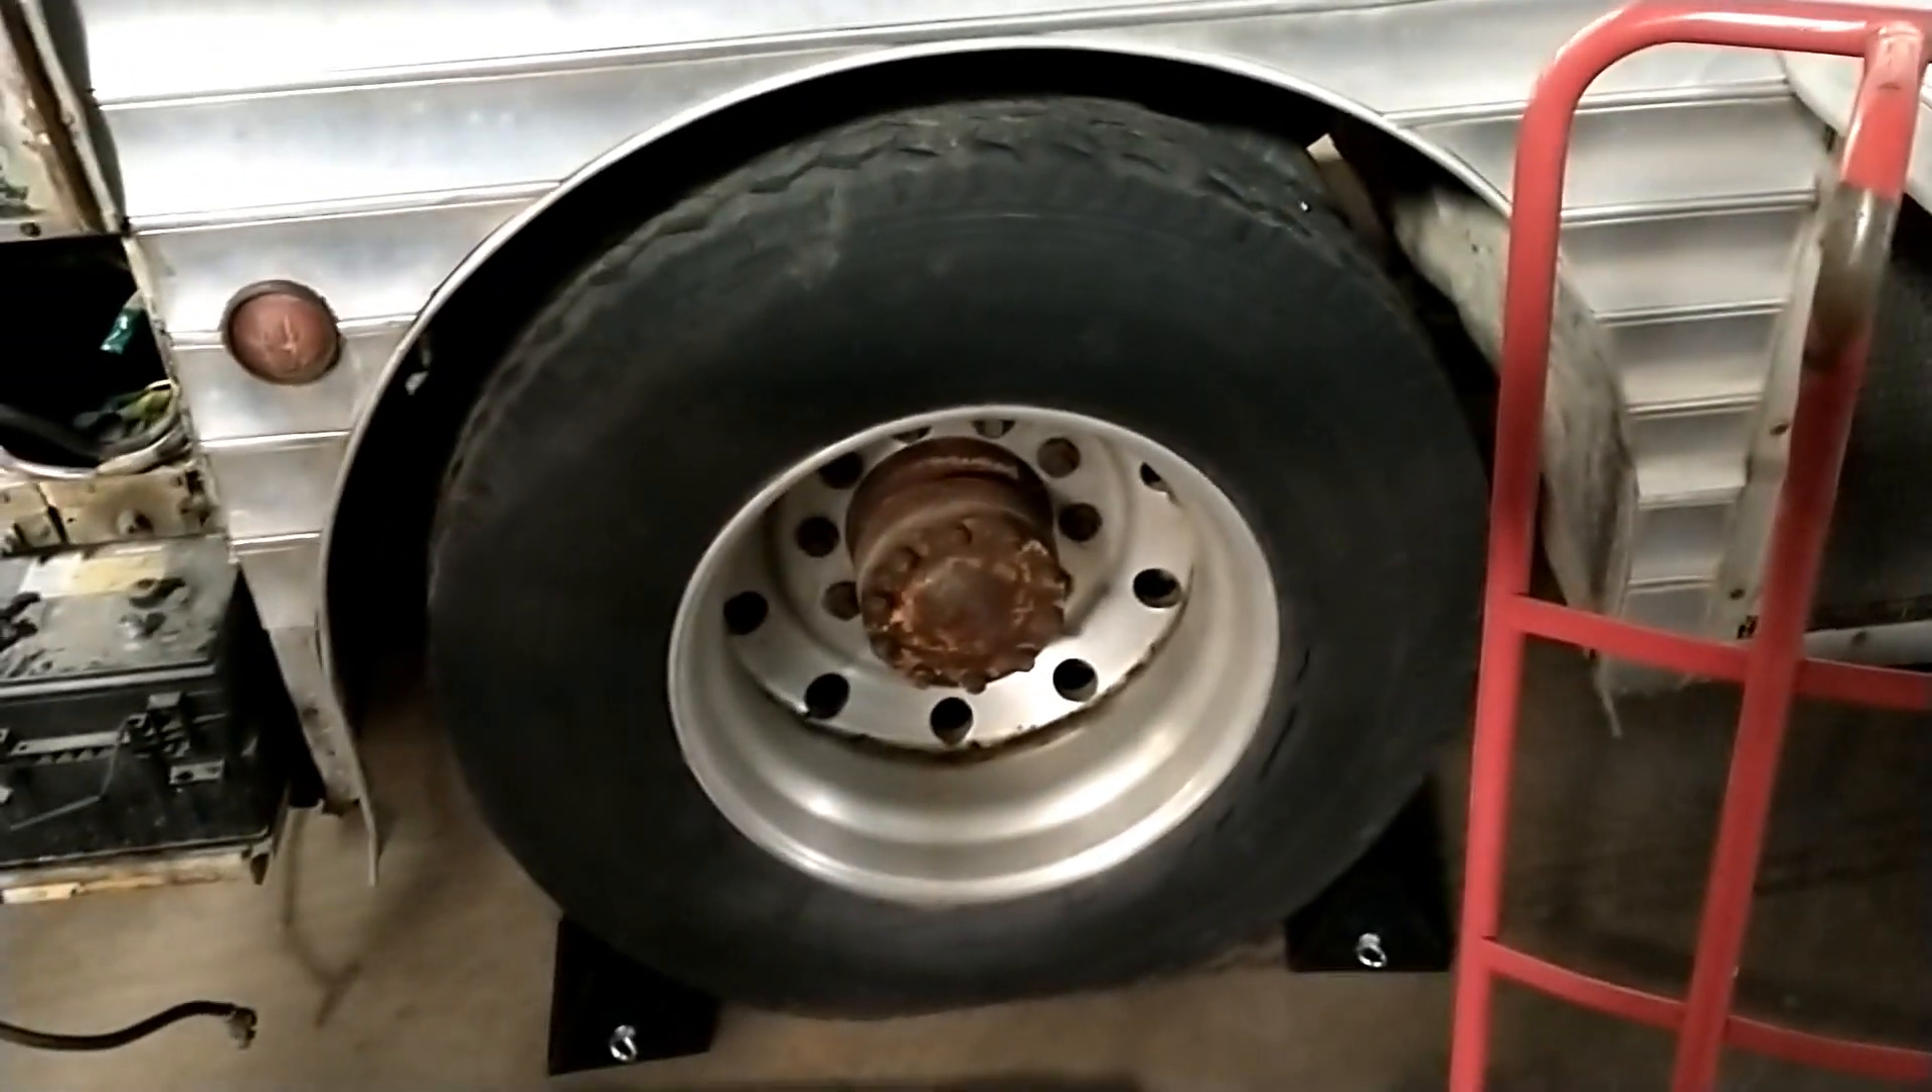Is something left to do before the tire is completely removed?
Yes.